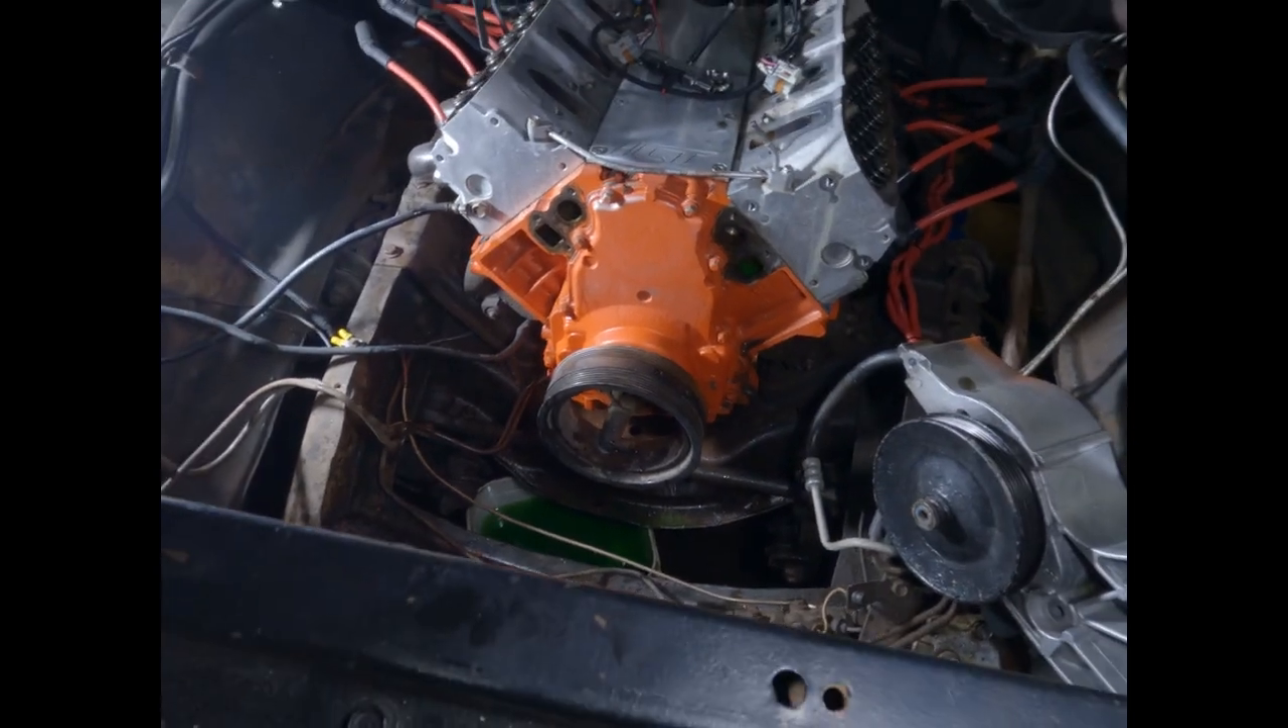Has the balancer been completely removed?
No.